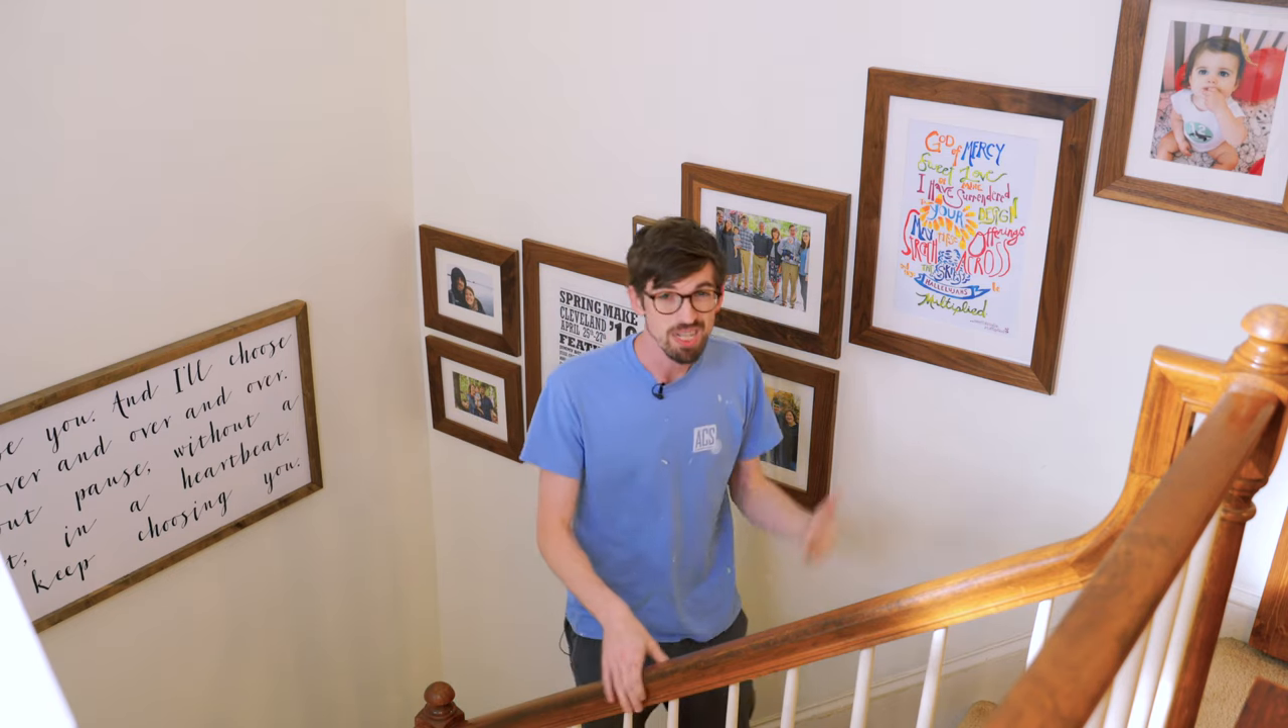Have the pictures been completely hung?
Yes.